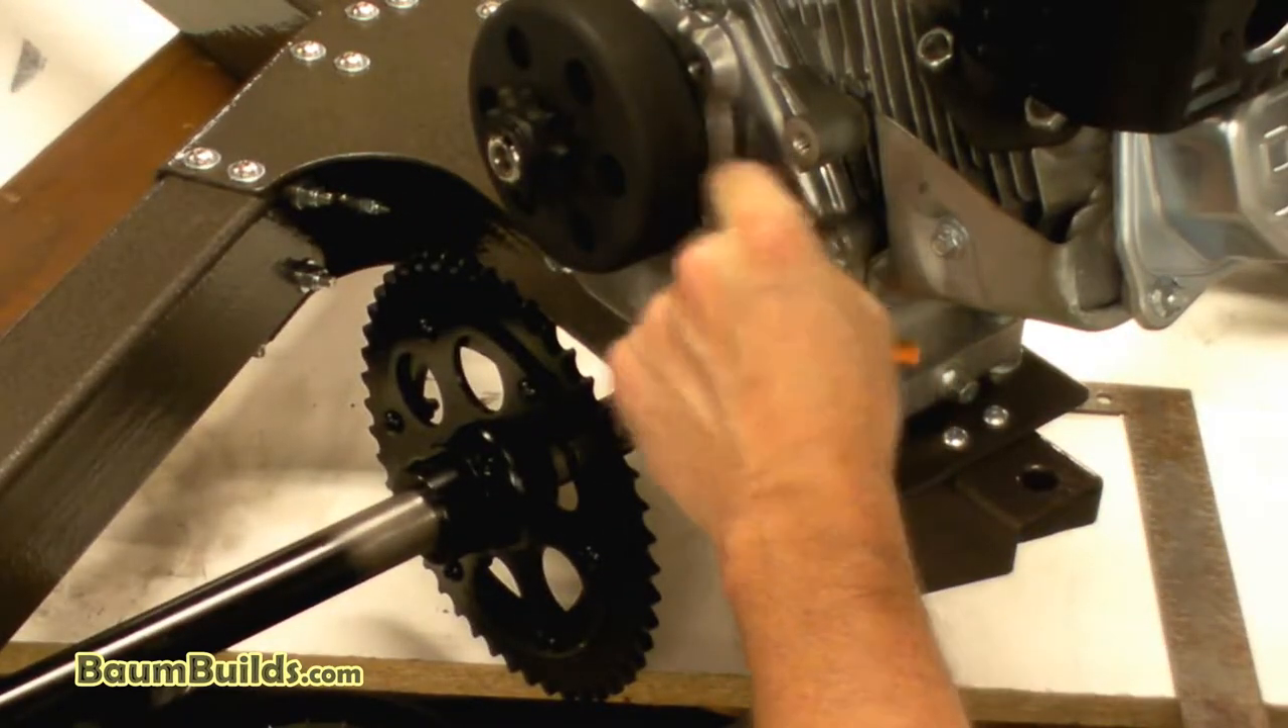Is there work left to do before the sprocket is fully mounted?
No.